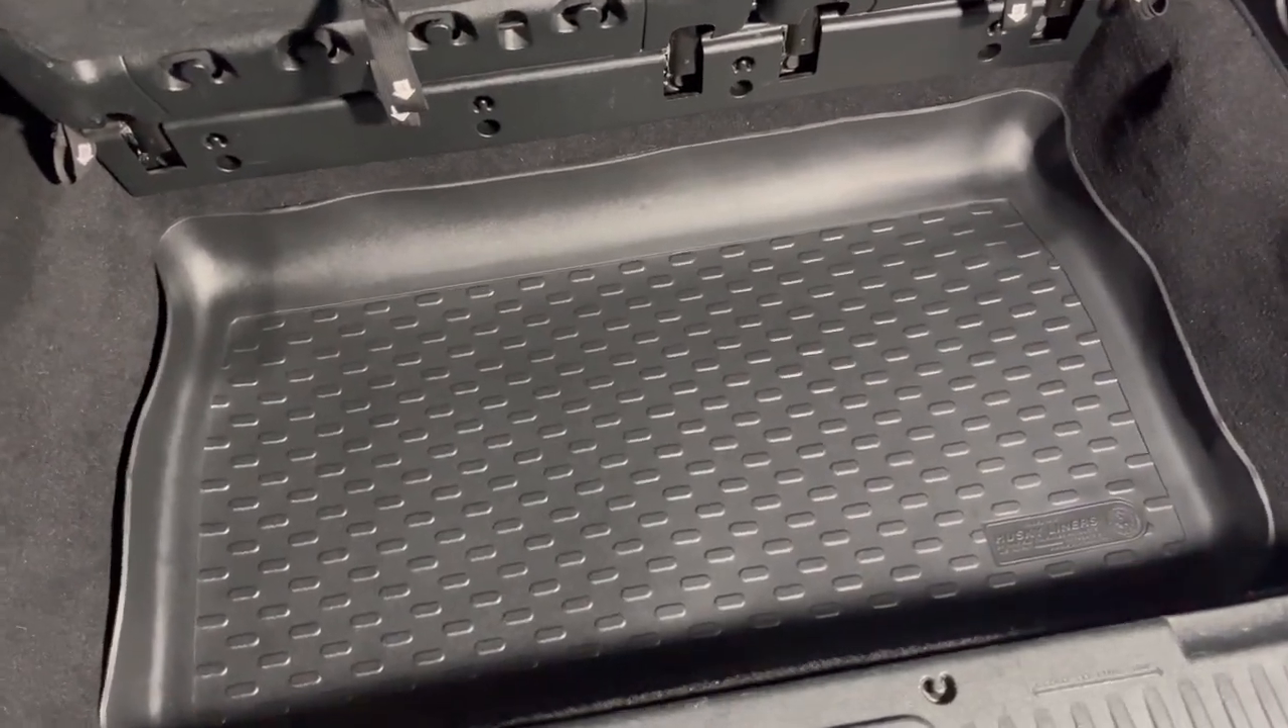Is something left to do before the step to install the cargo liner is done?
No.